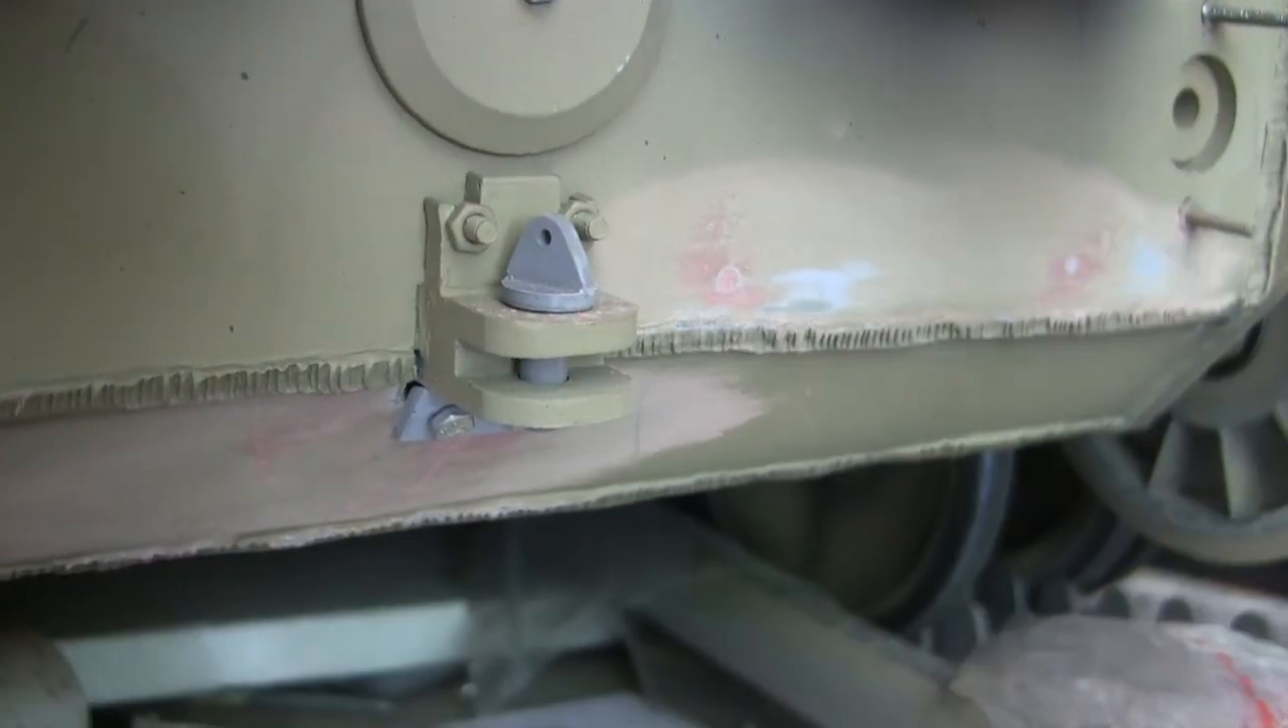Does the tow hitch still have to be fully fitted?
No.